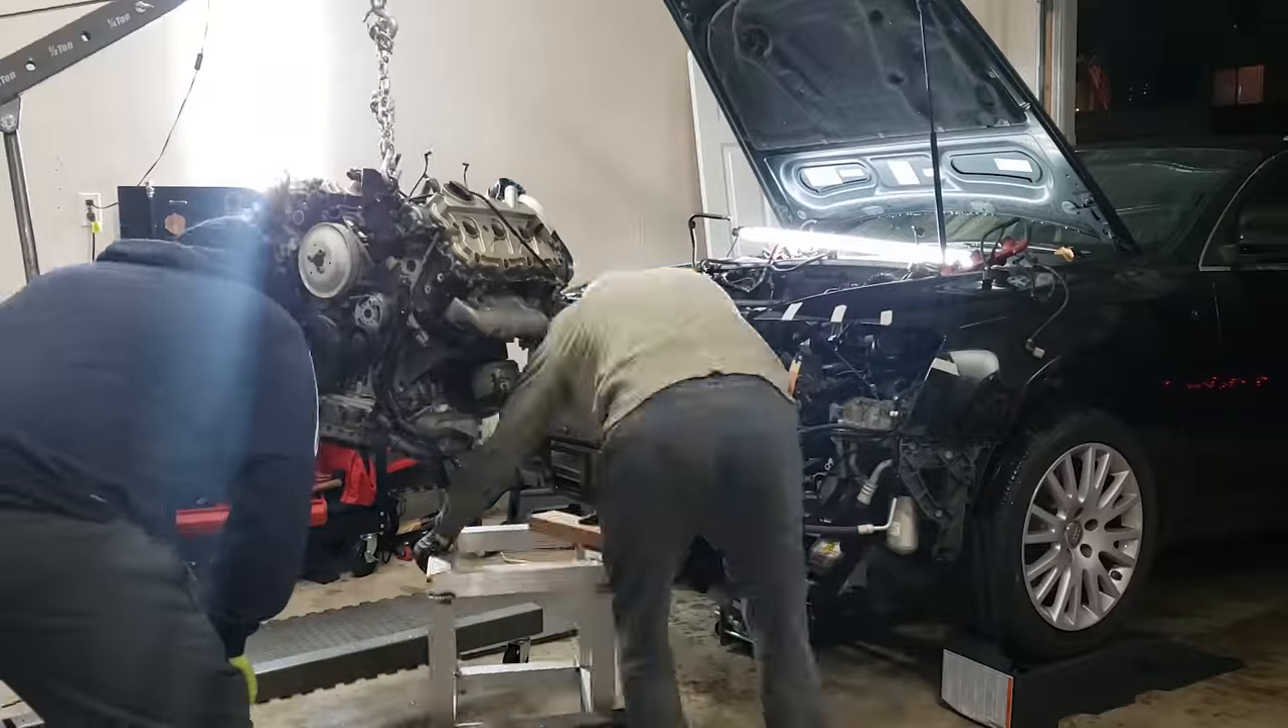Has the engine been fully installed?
No.